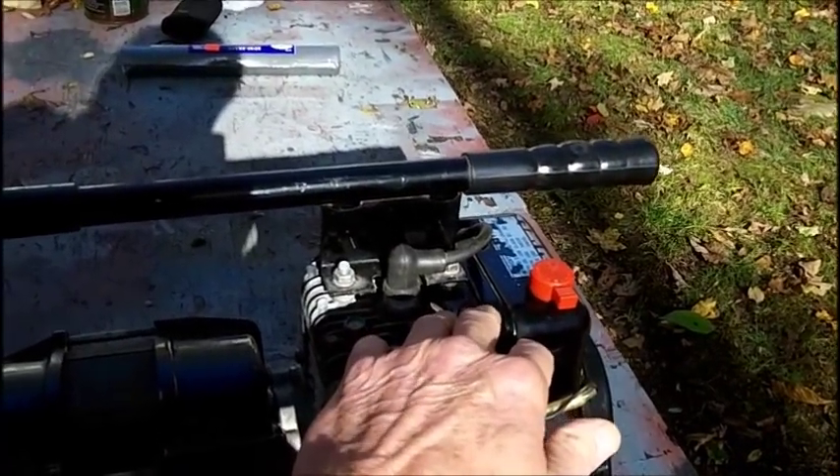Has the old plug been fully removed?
No.